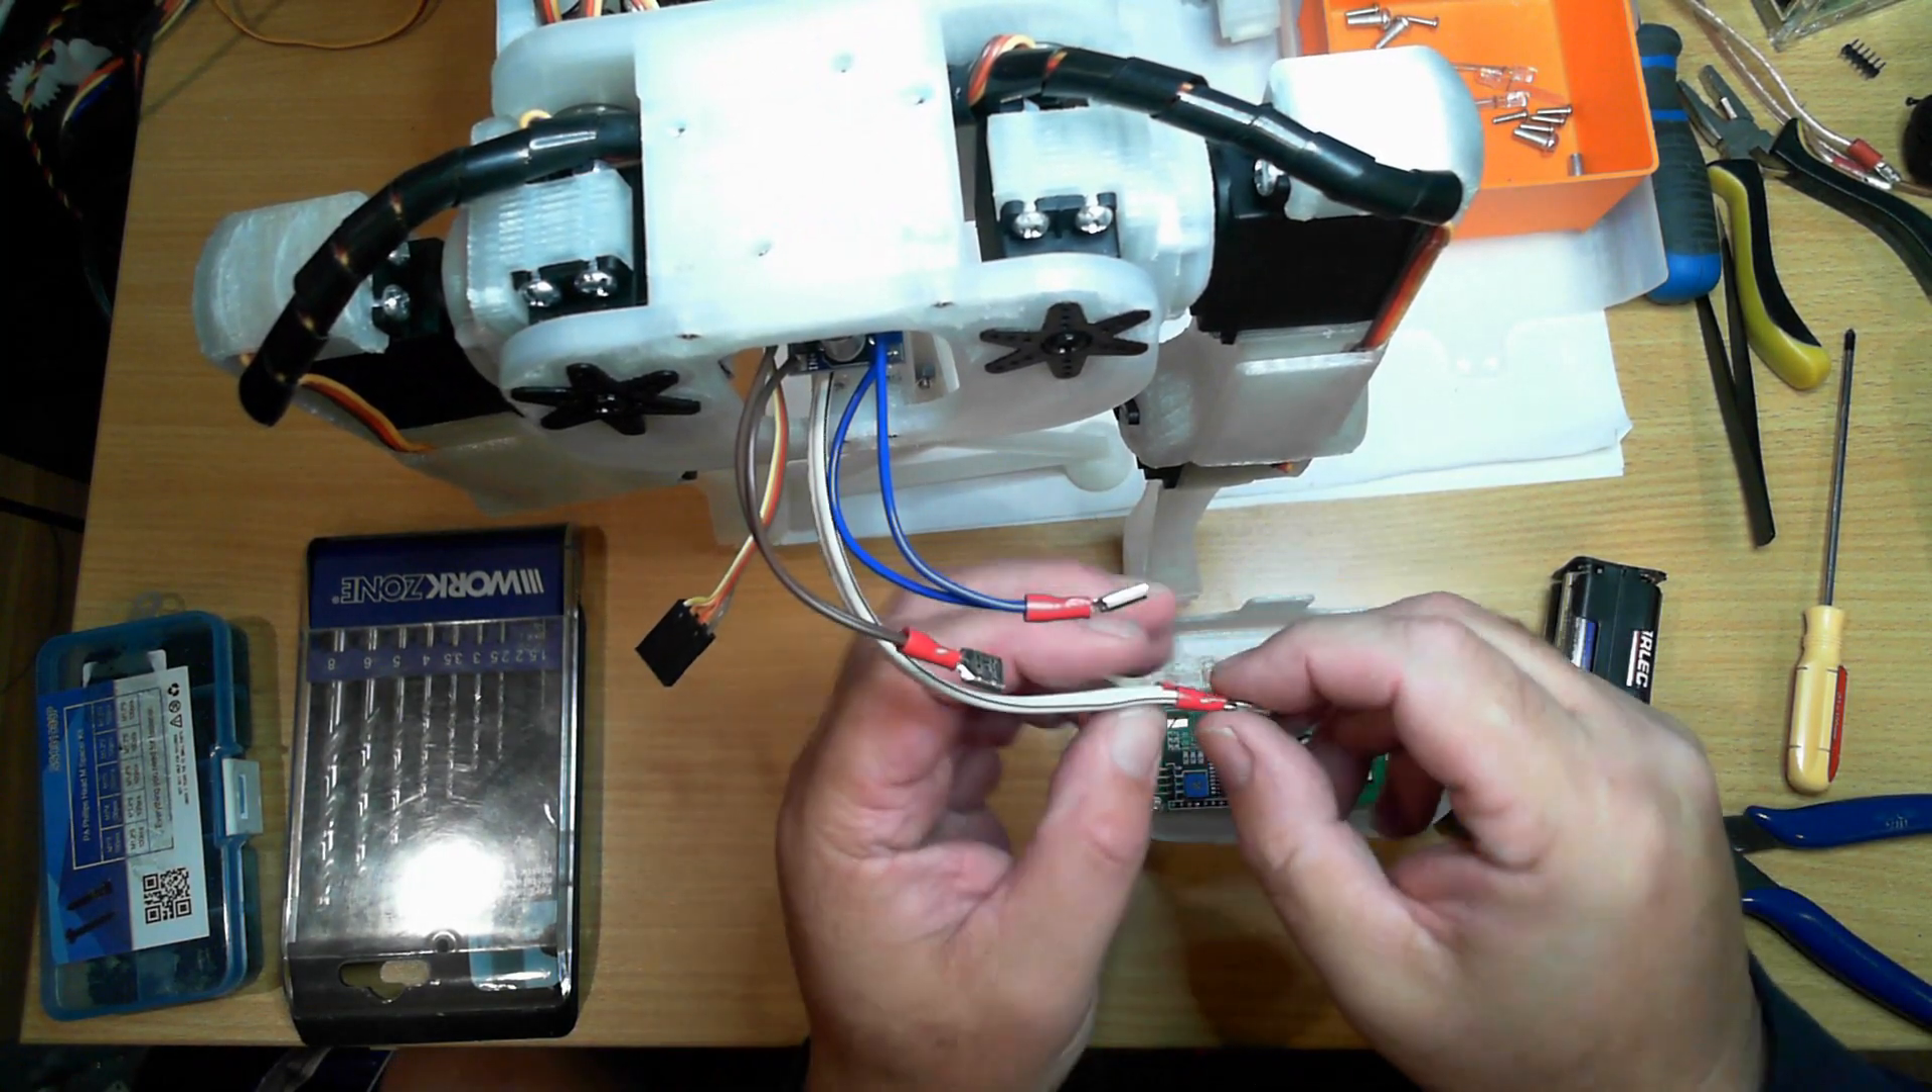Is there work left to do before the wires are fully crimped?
No.